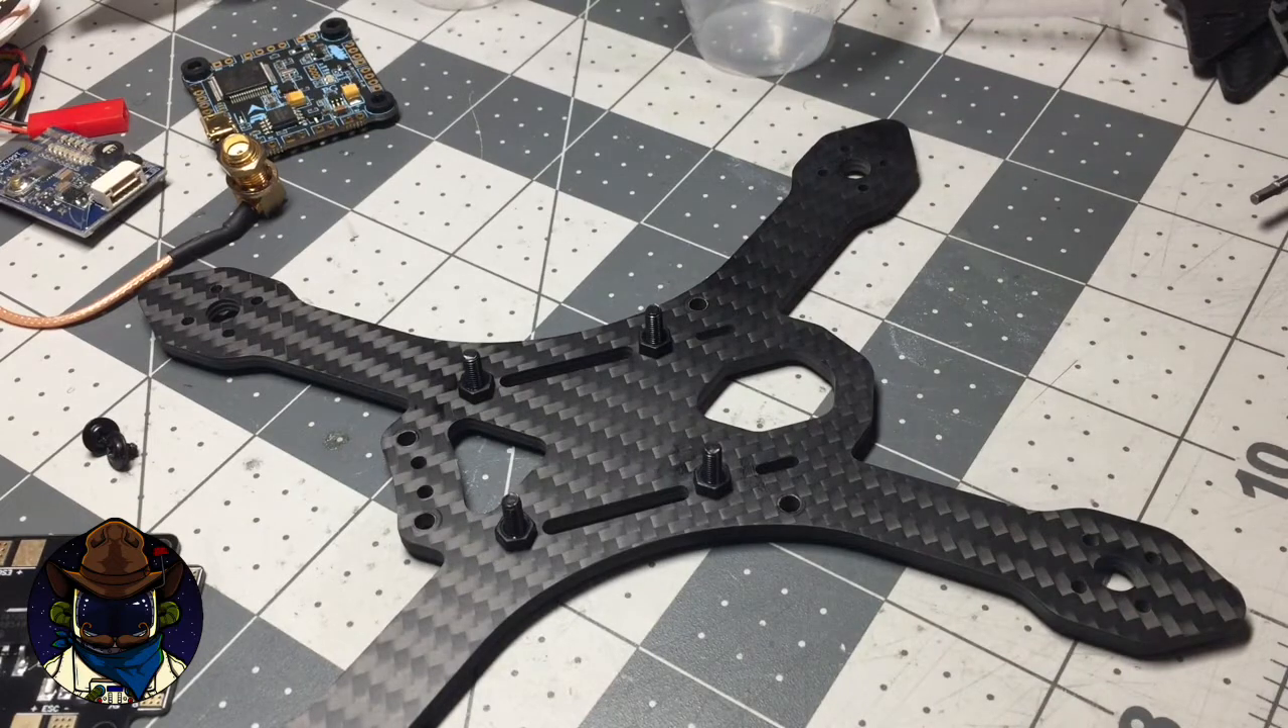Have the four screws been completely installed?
Yes.